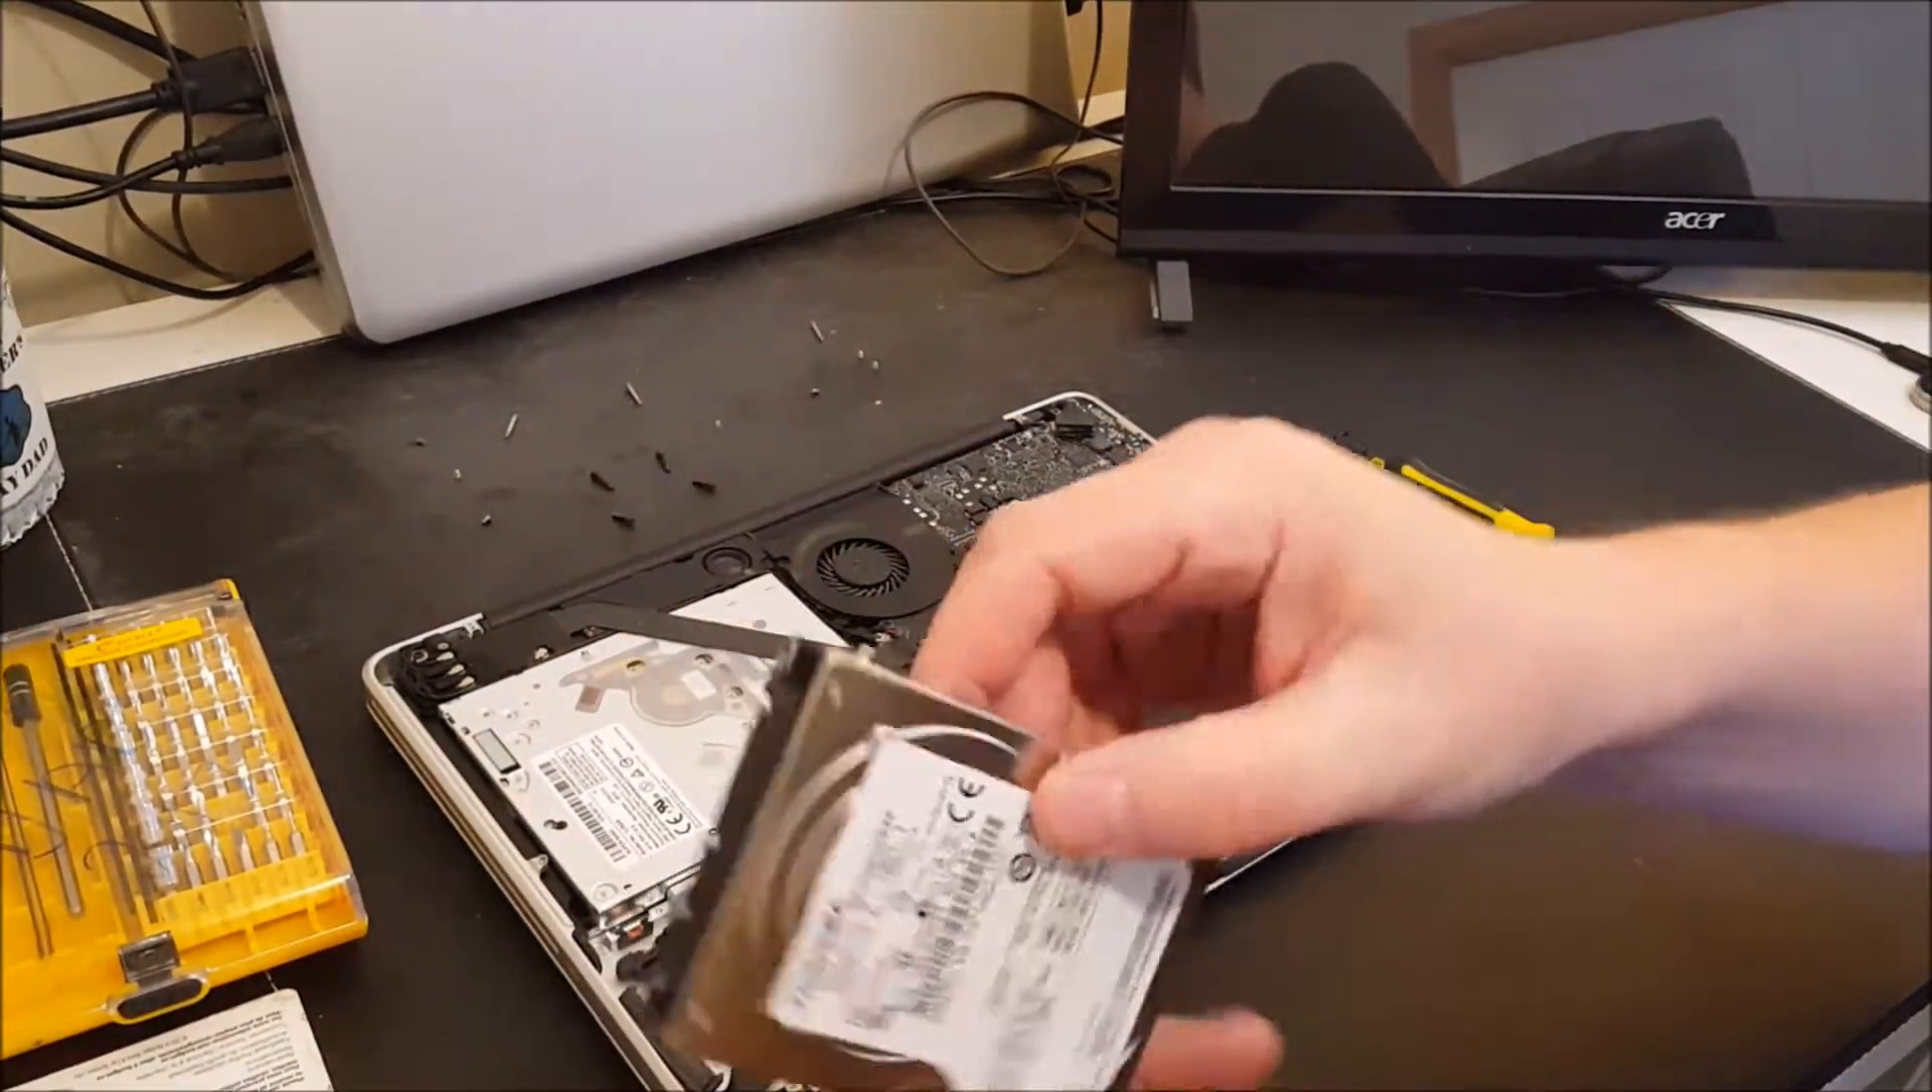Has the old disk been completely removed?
Yes.